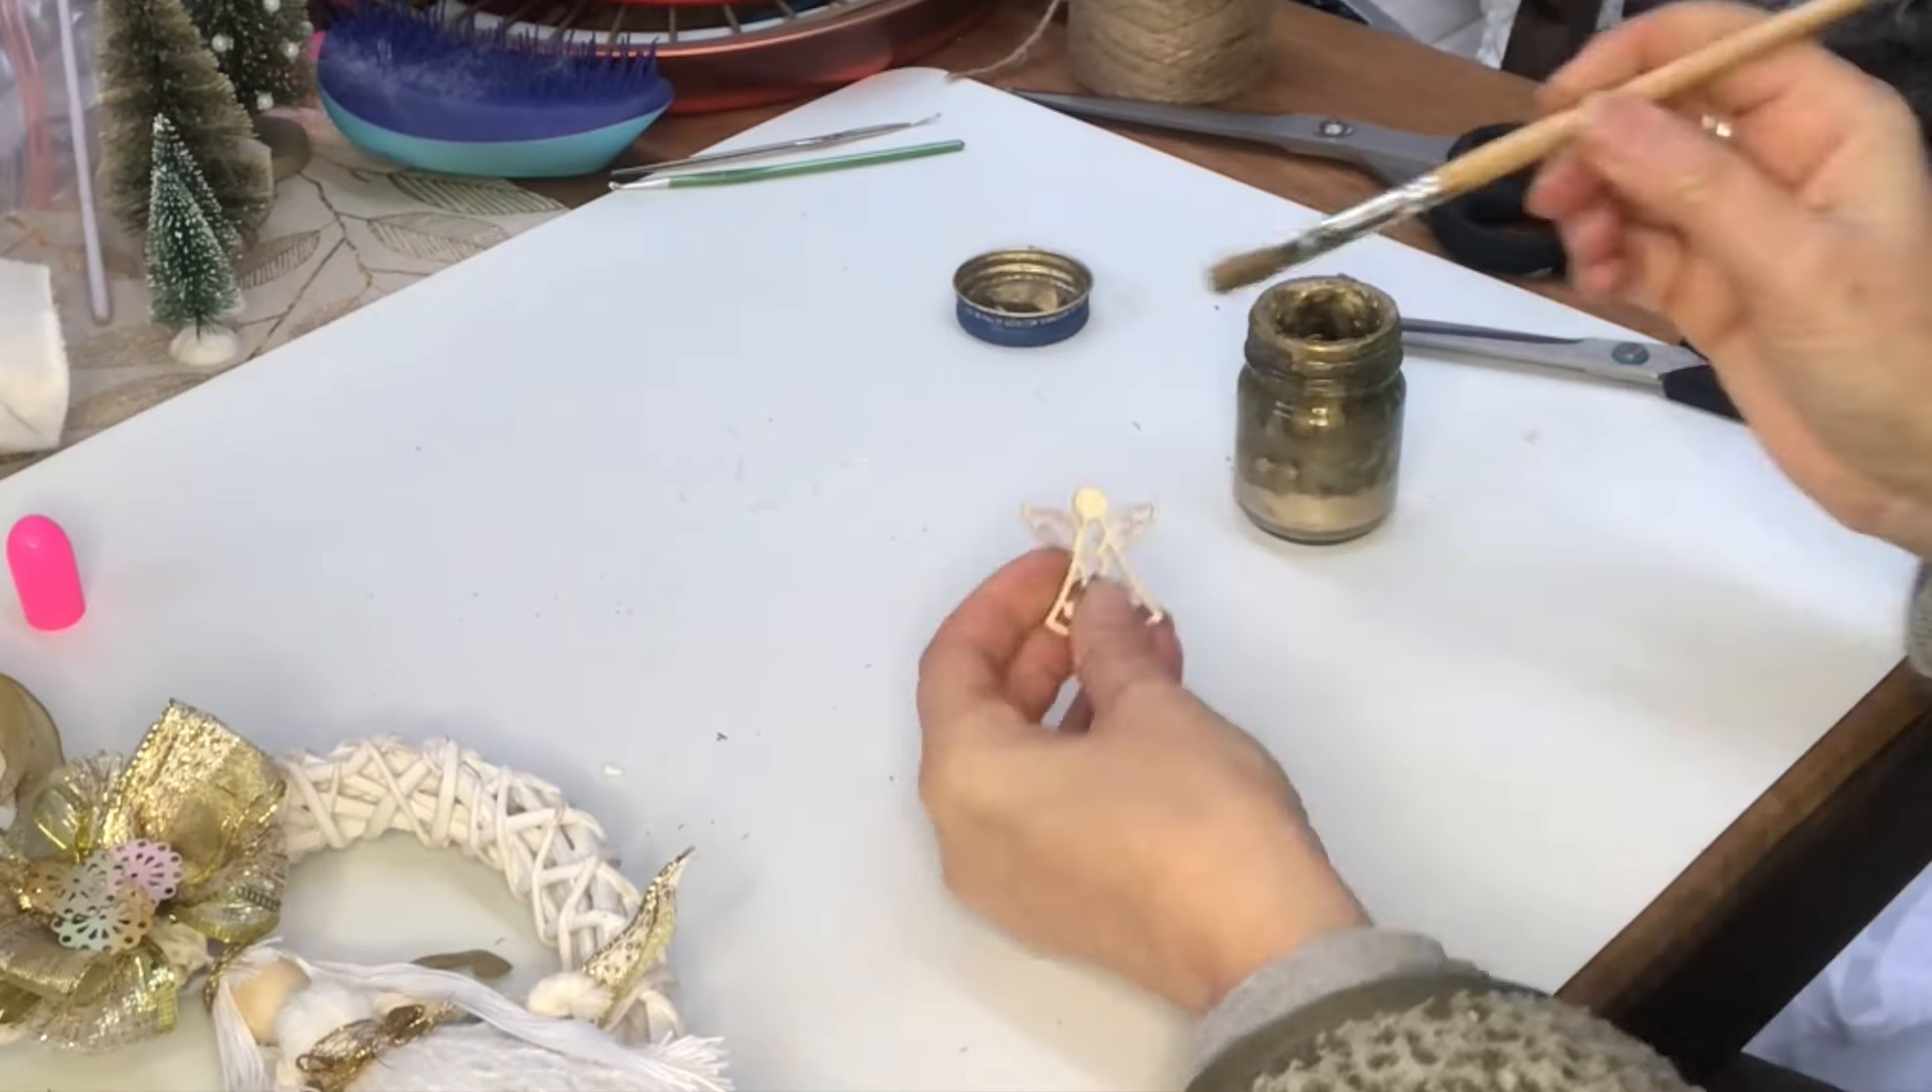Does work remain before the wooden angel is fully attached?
Yes.